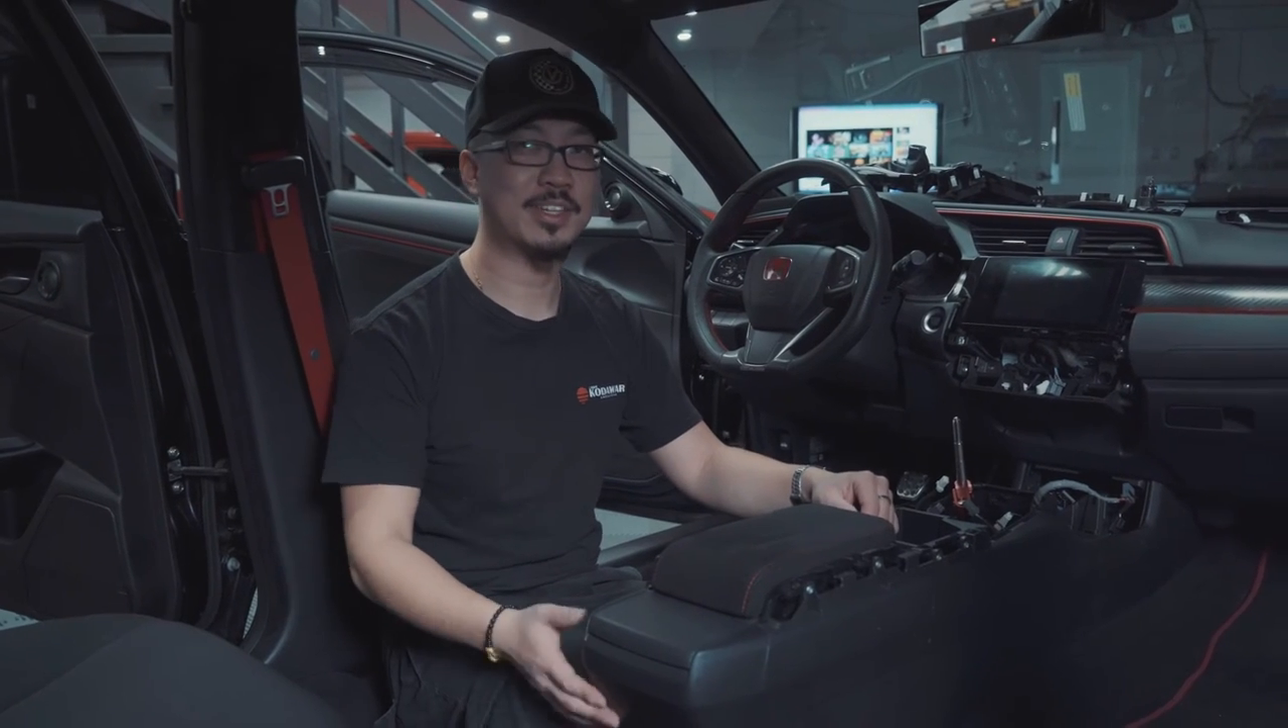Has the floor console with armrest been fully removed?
No.